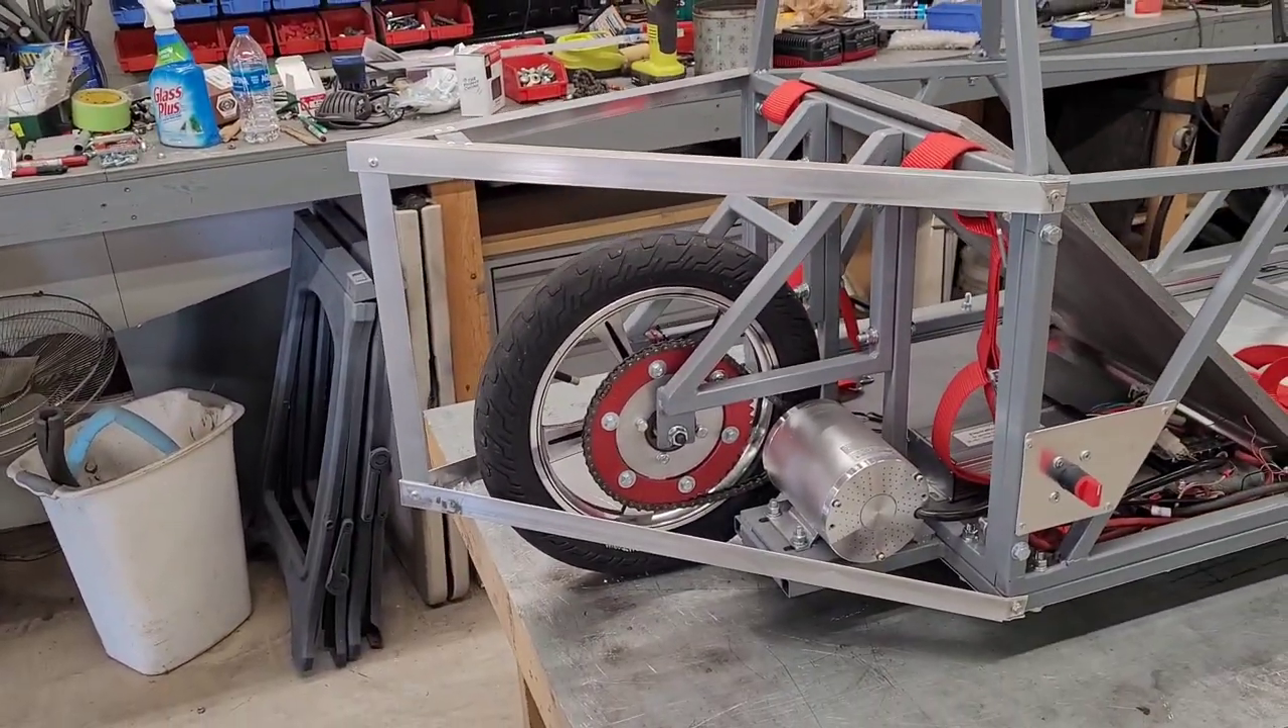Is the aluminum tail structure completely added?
Yes.